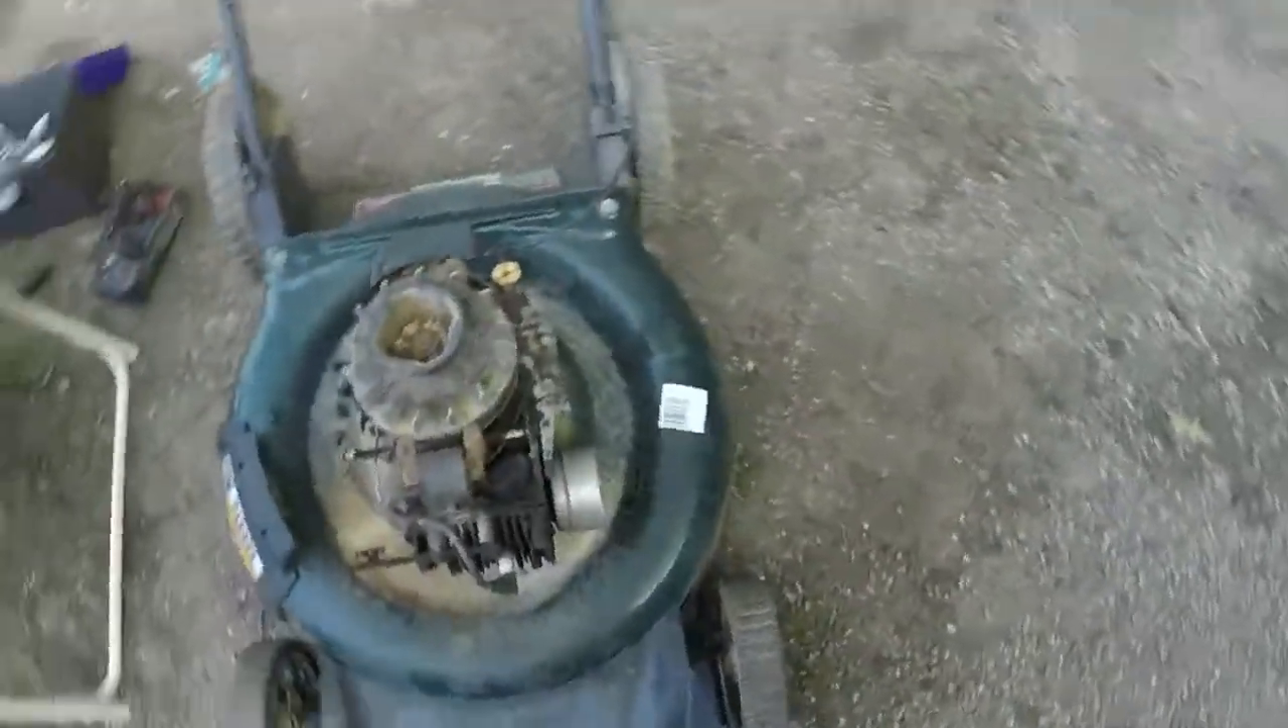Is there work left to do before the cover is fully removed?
No.